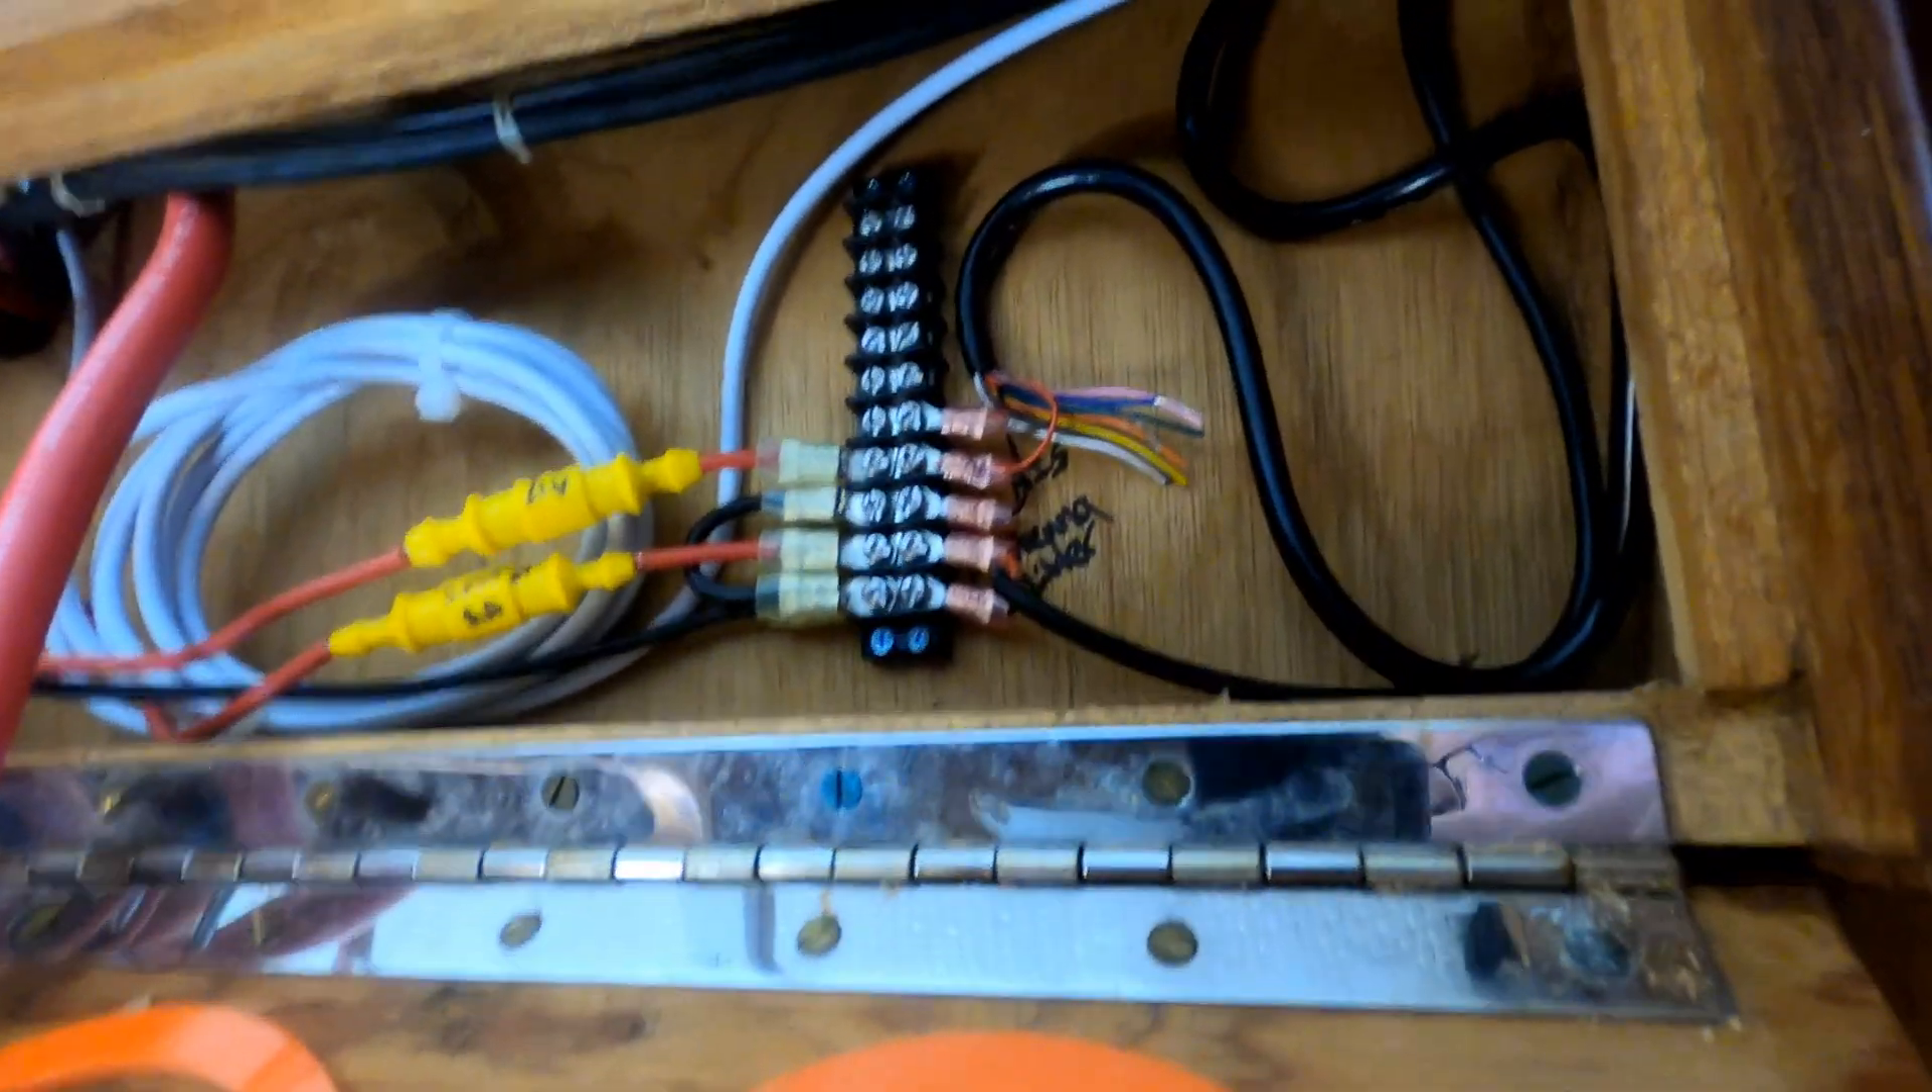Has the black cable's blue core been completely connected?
No.